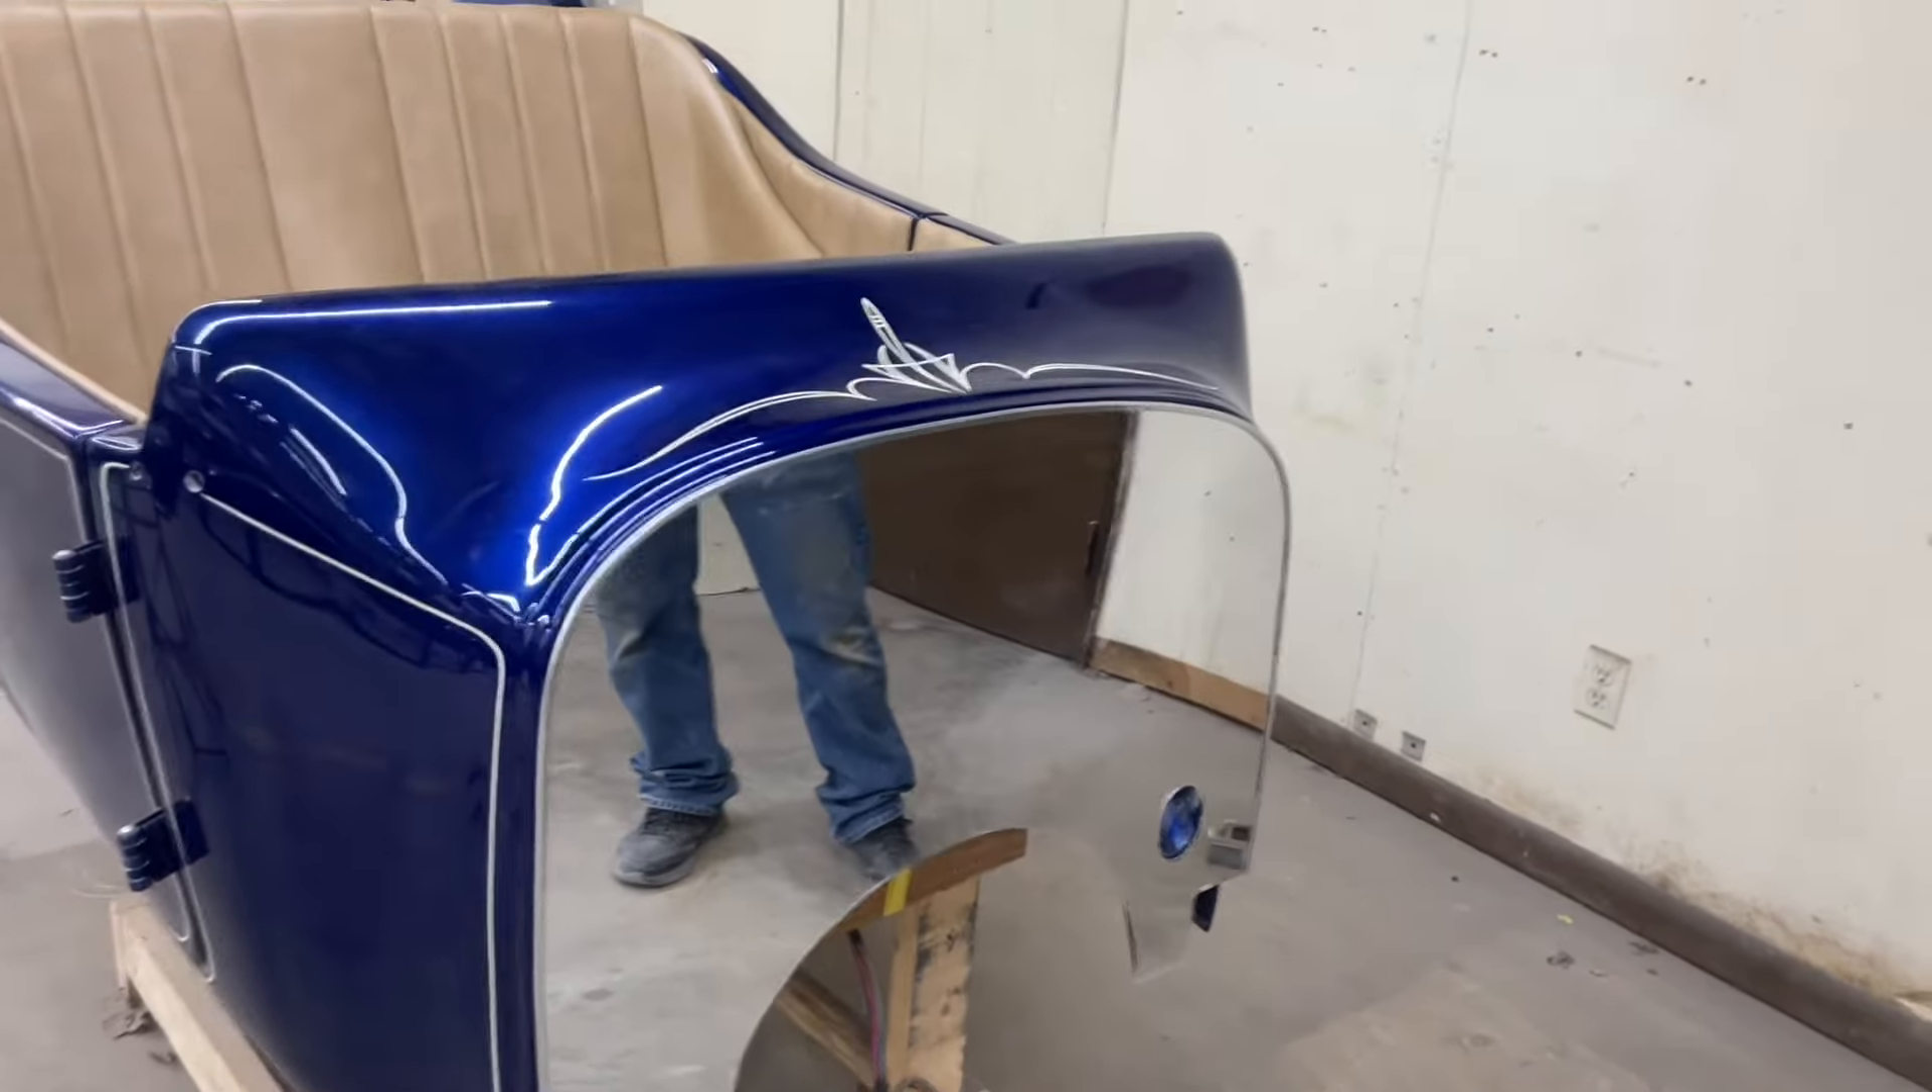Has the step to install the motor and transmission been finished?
No.